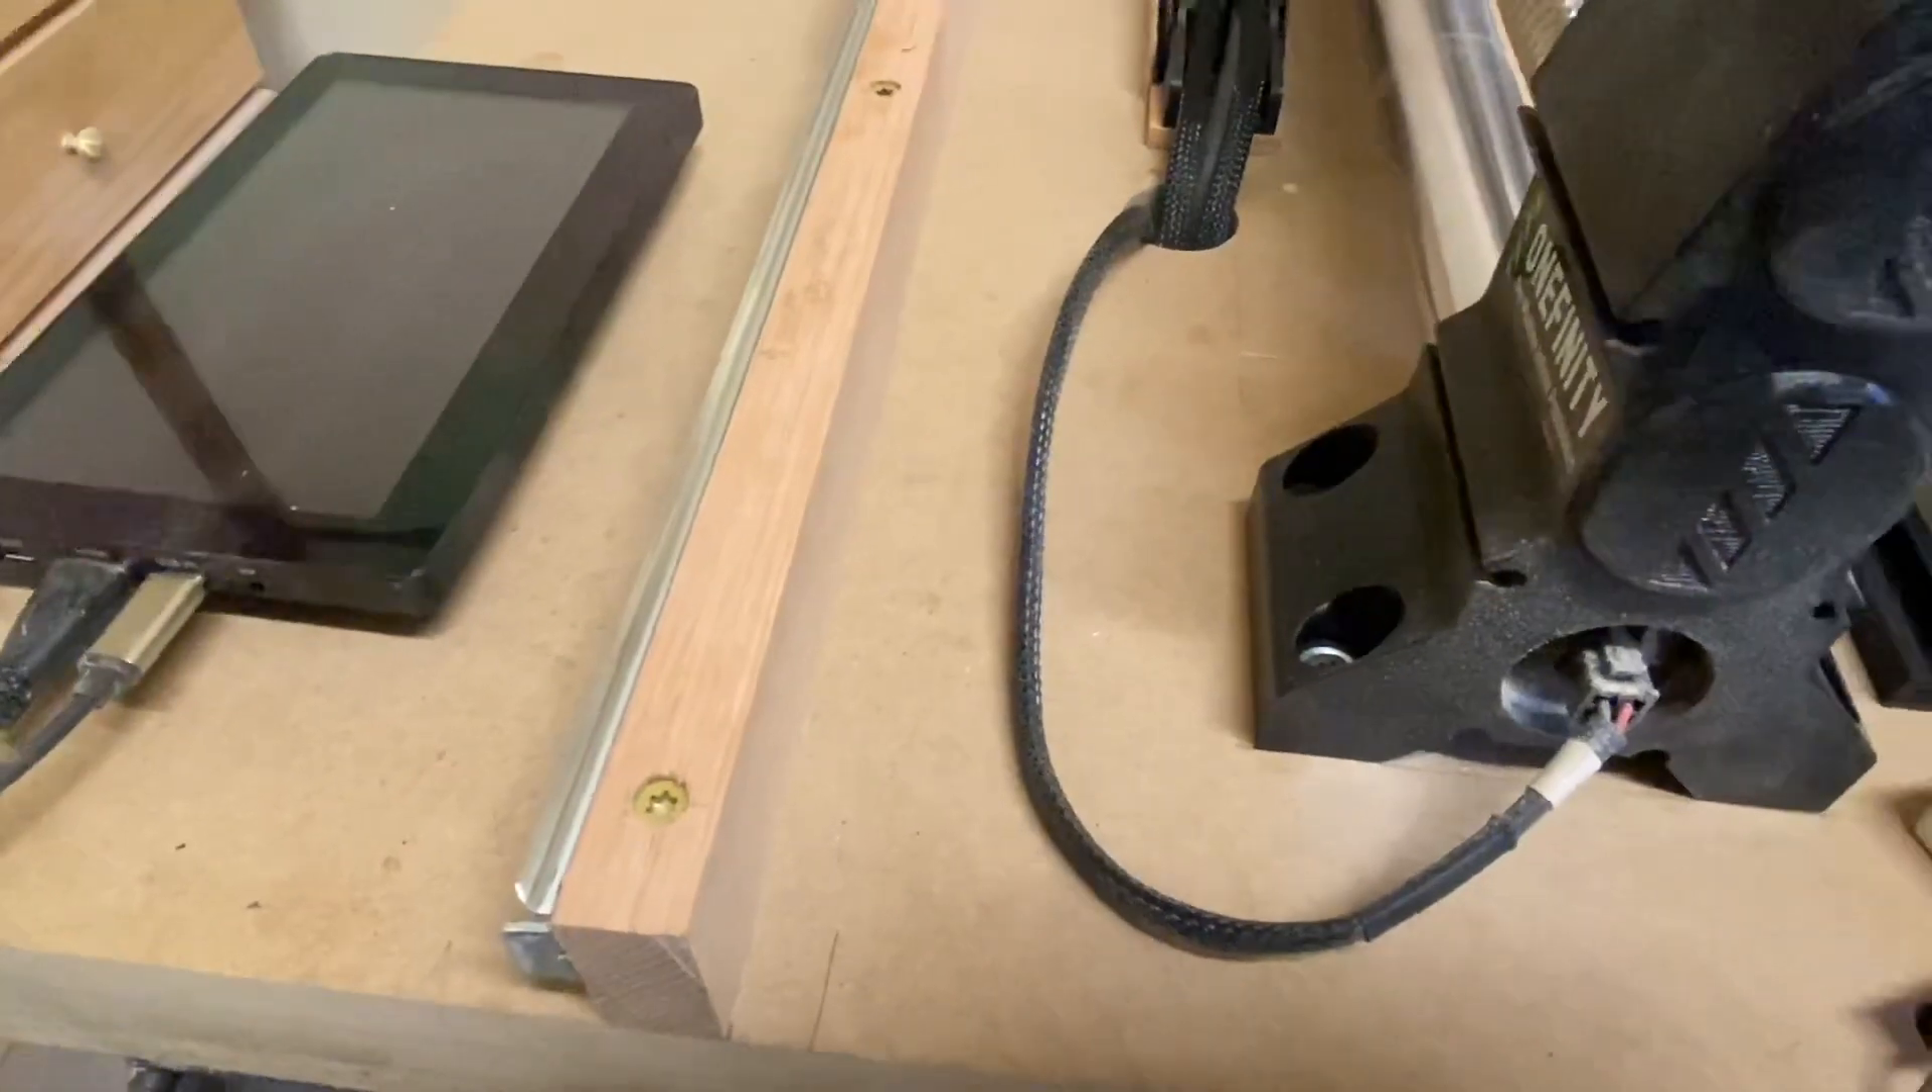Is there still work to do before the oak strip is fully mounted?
No.